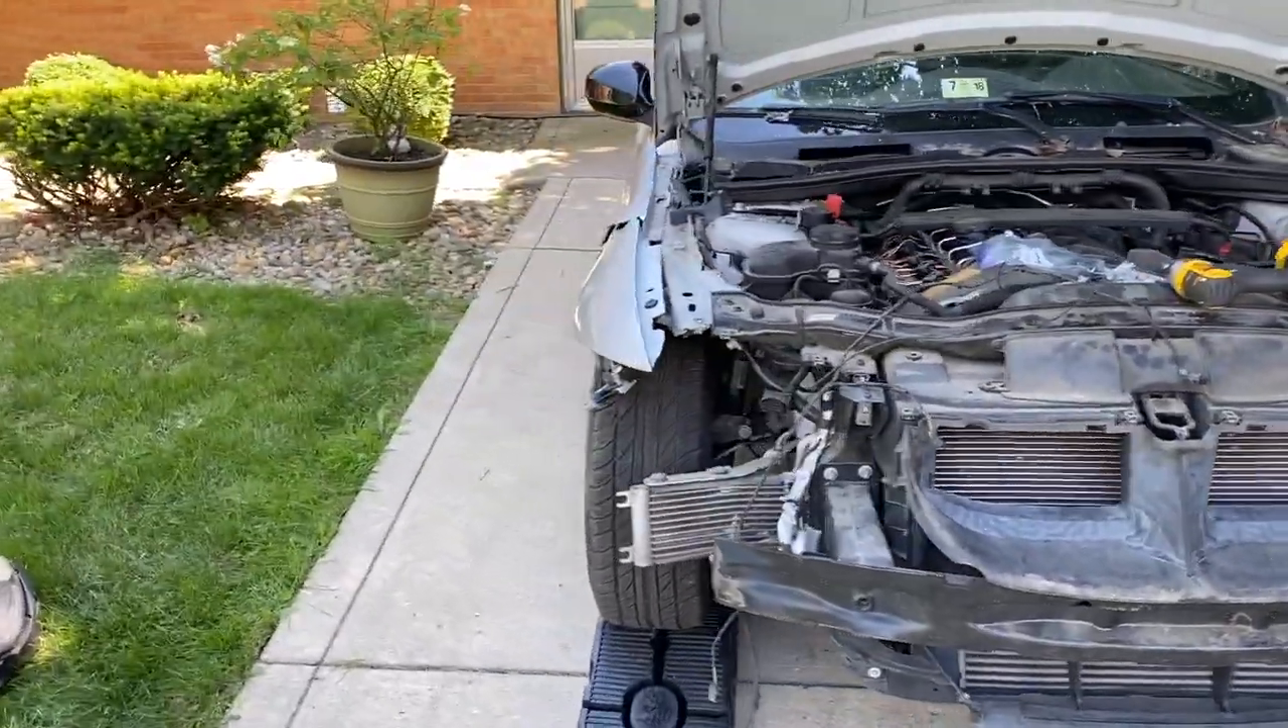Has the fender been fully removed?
No.